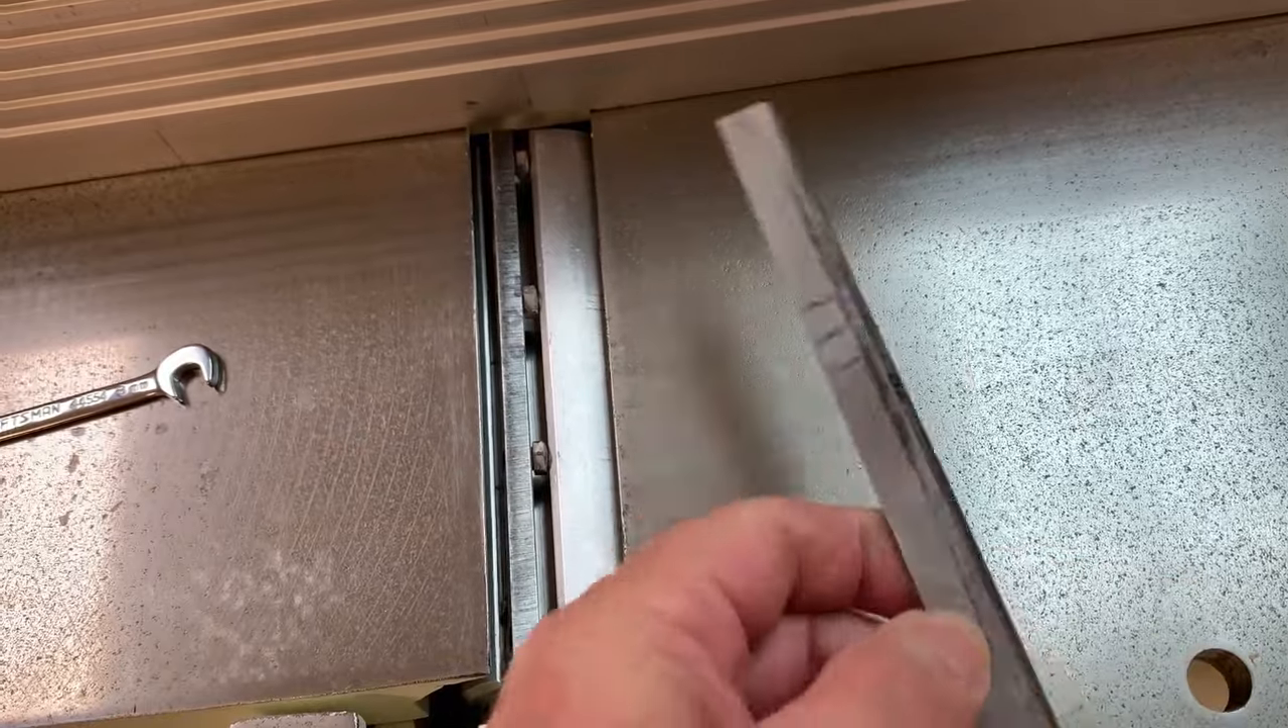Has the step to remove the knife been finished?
Yes.